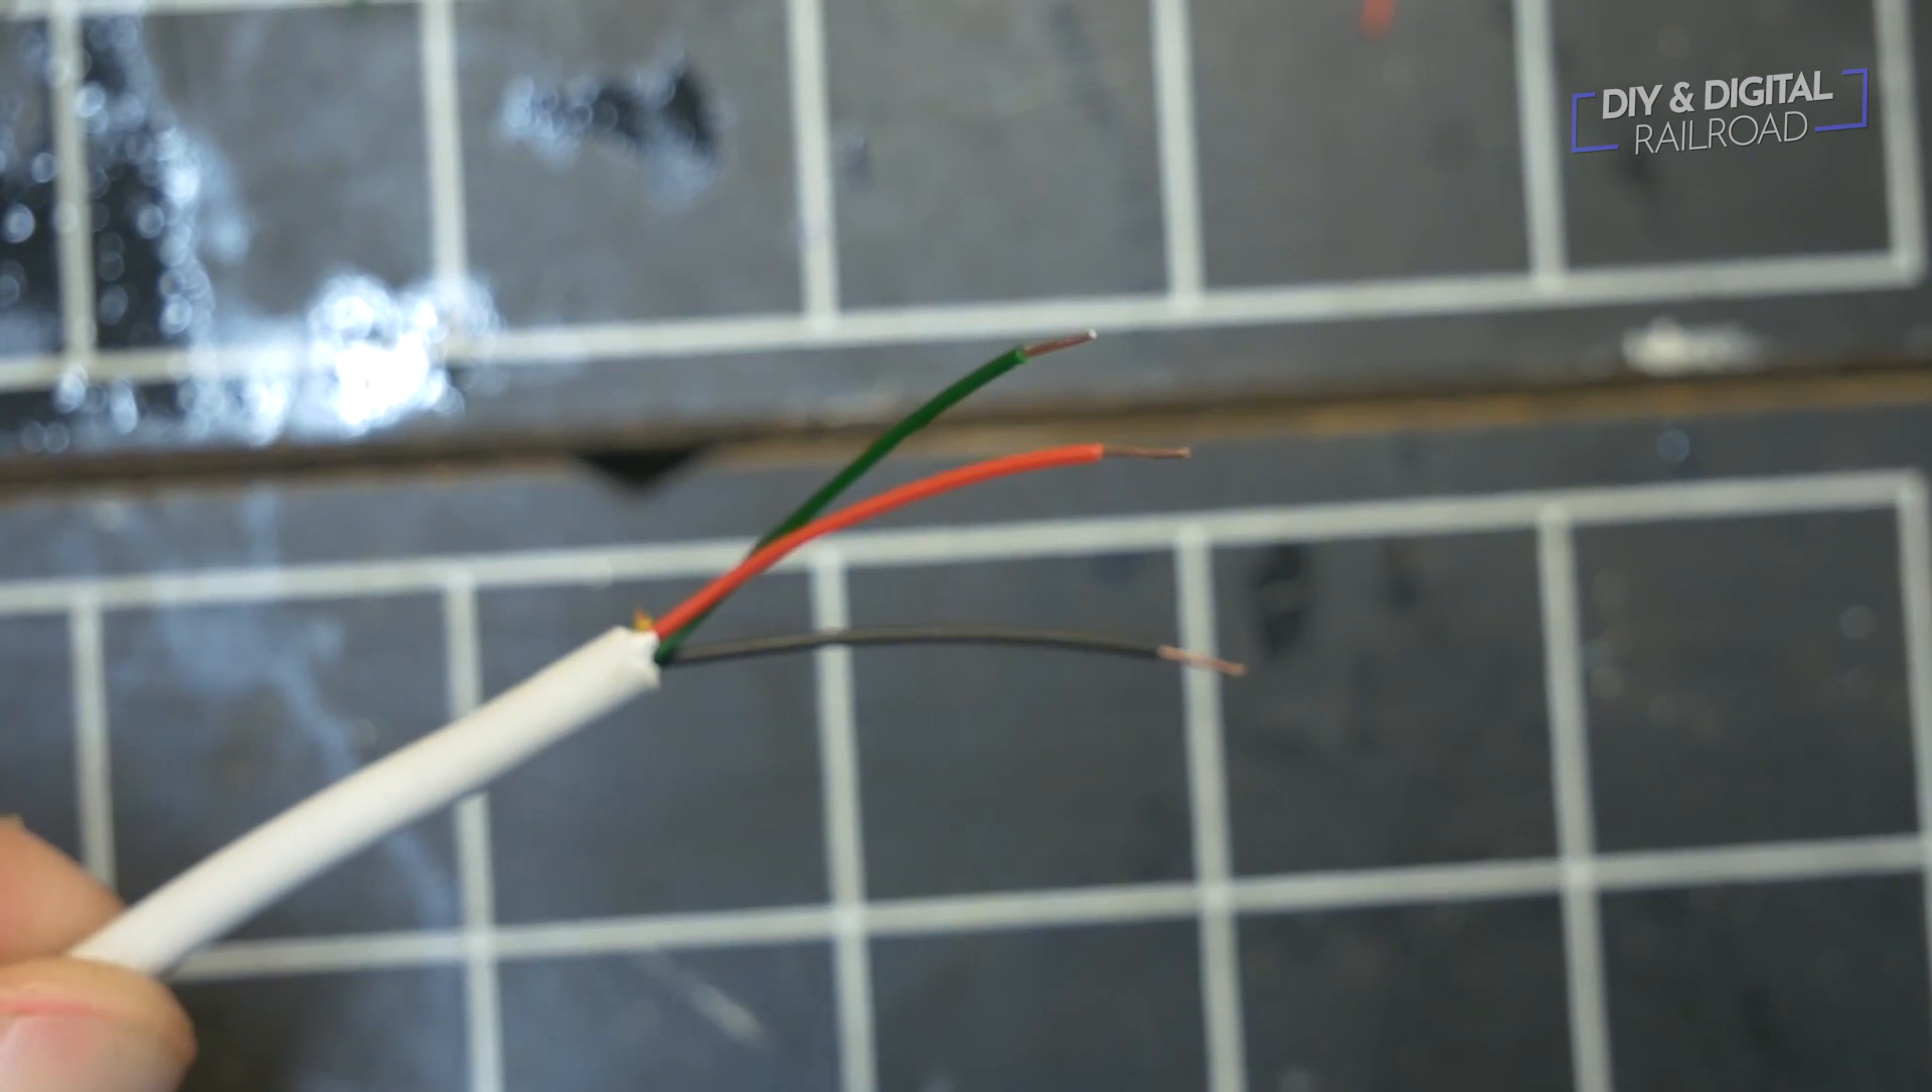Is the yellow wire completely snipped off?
Yes.